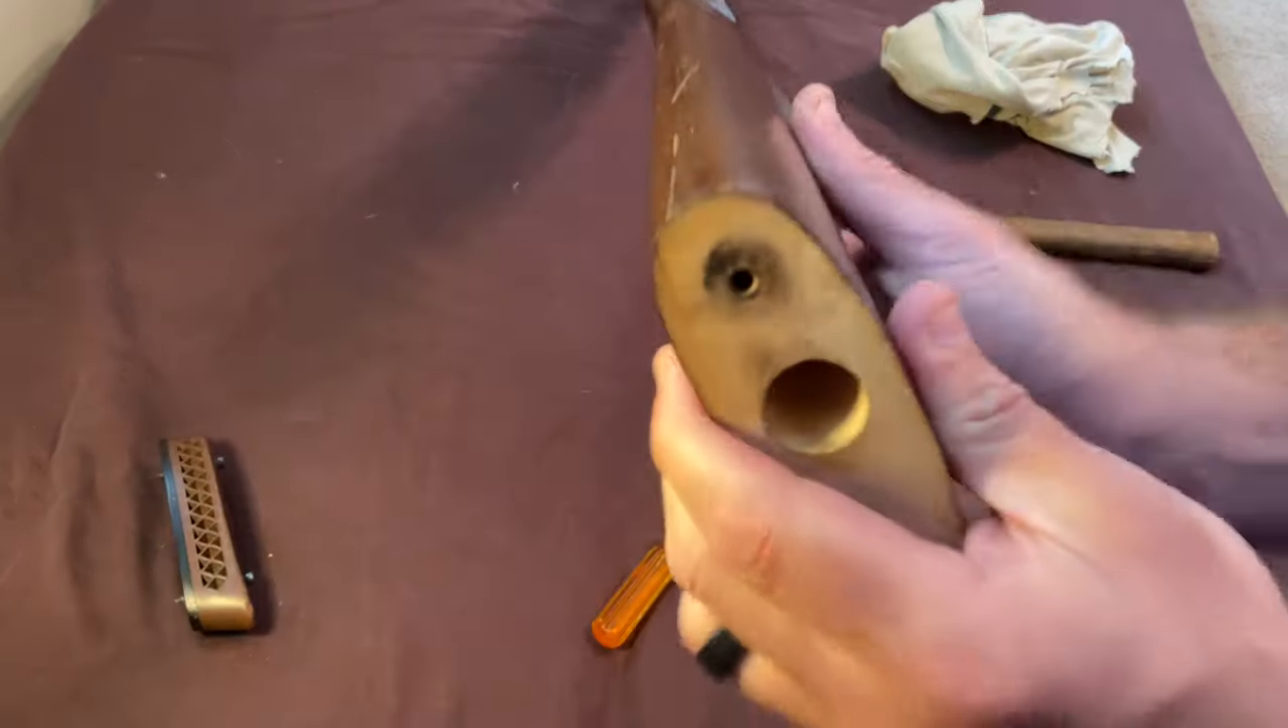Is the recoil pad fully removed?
Yes.